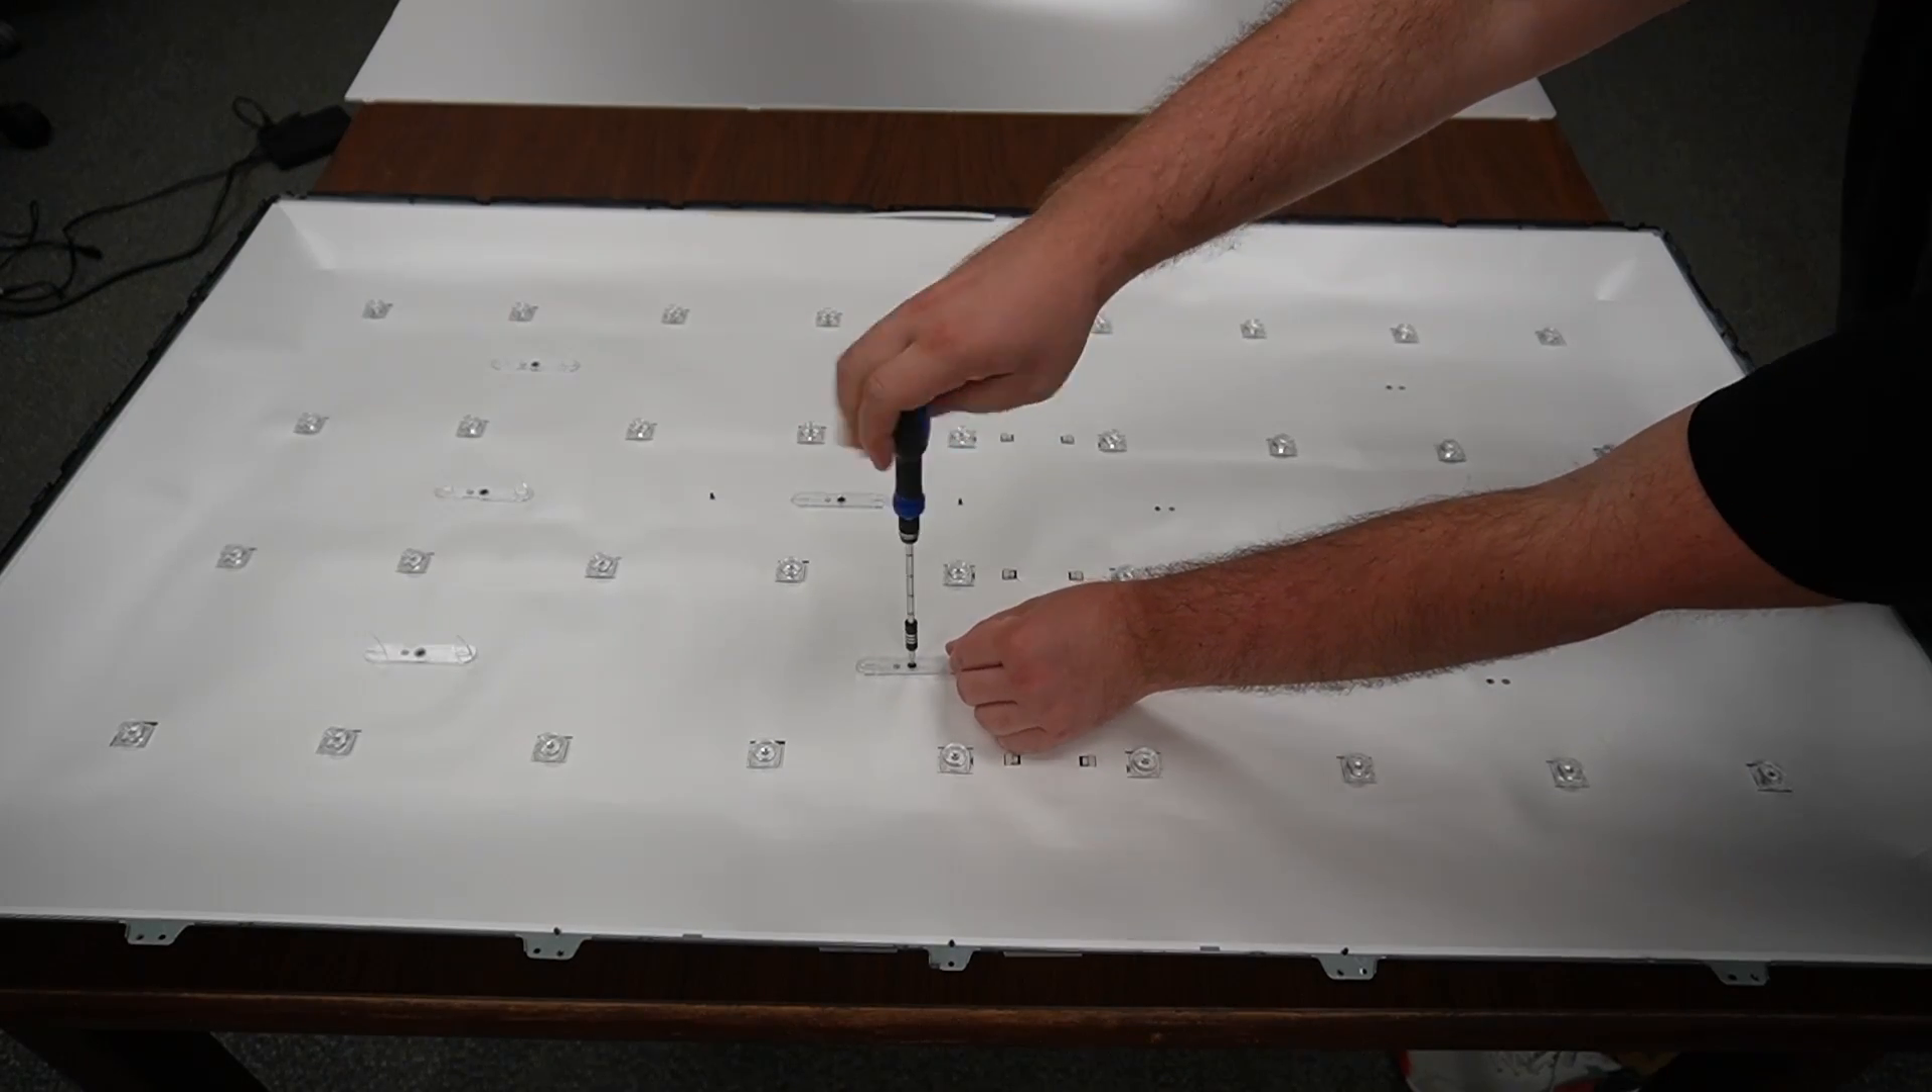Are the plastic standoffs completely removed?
No.